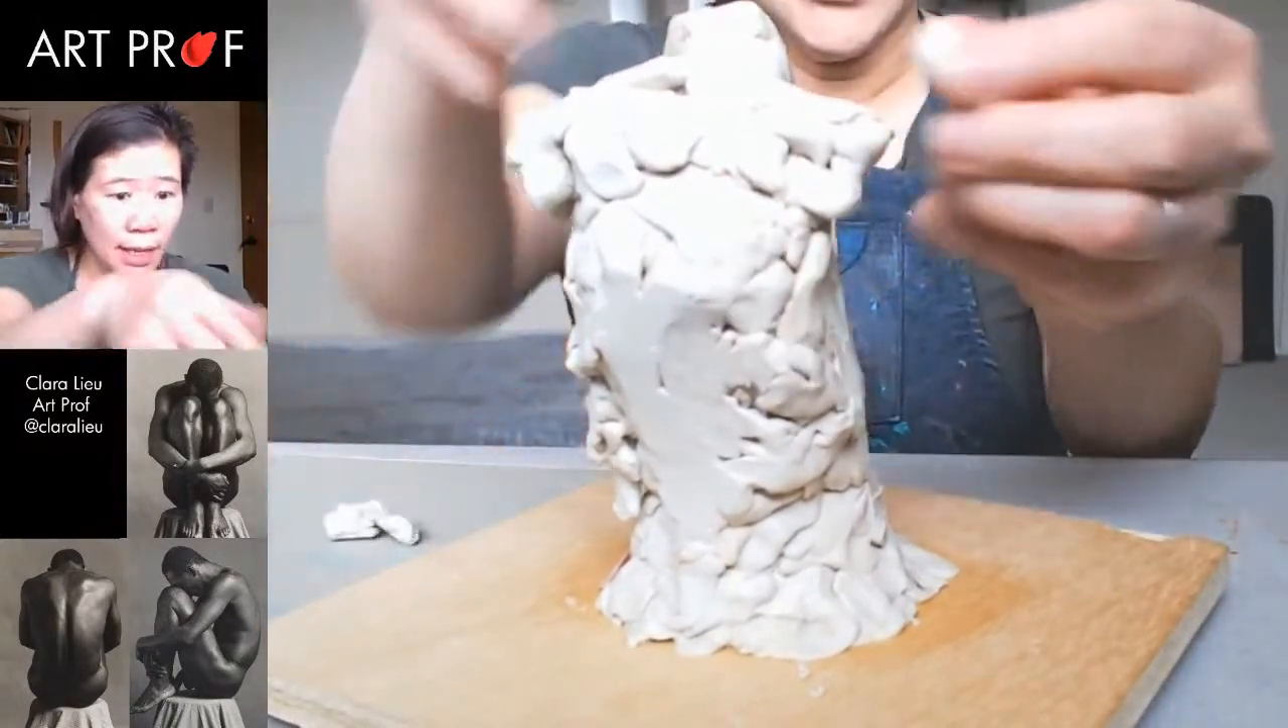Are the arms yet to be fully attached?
Yes.